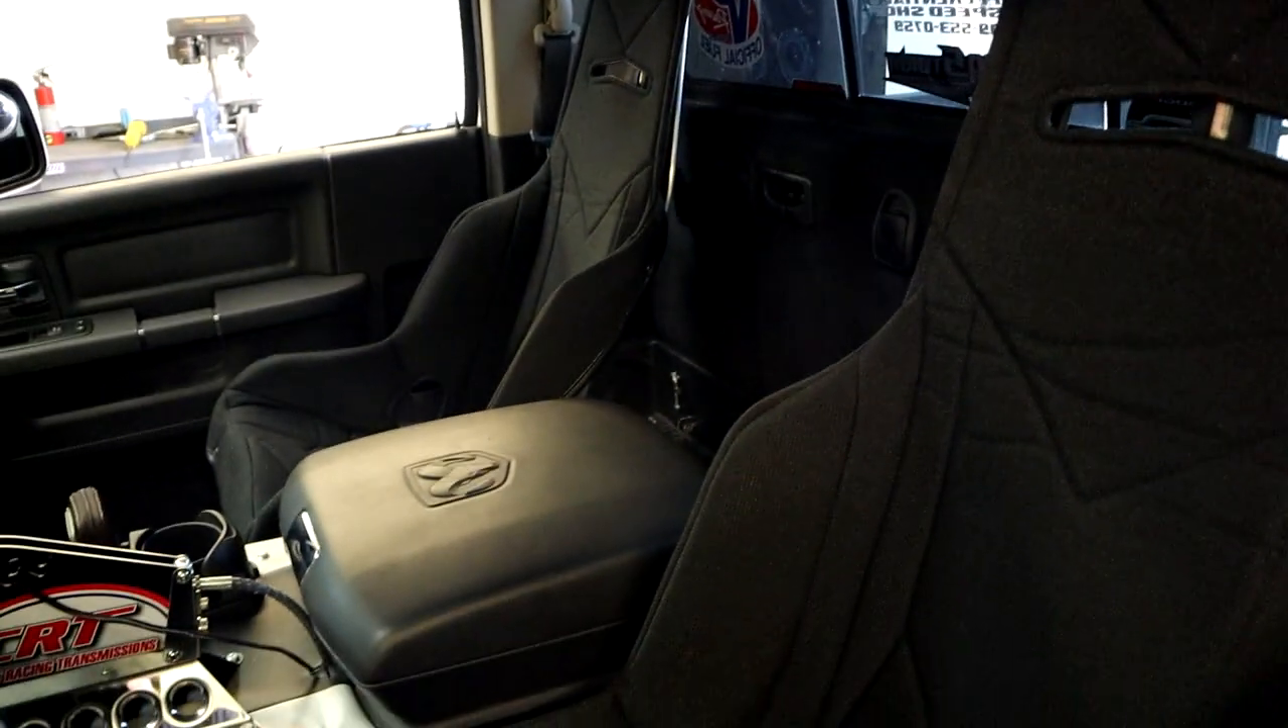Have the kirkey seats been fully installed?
Yes.